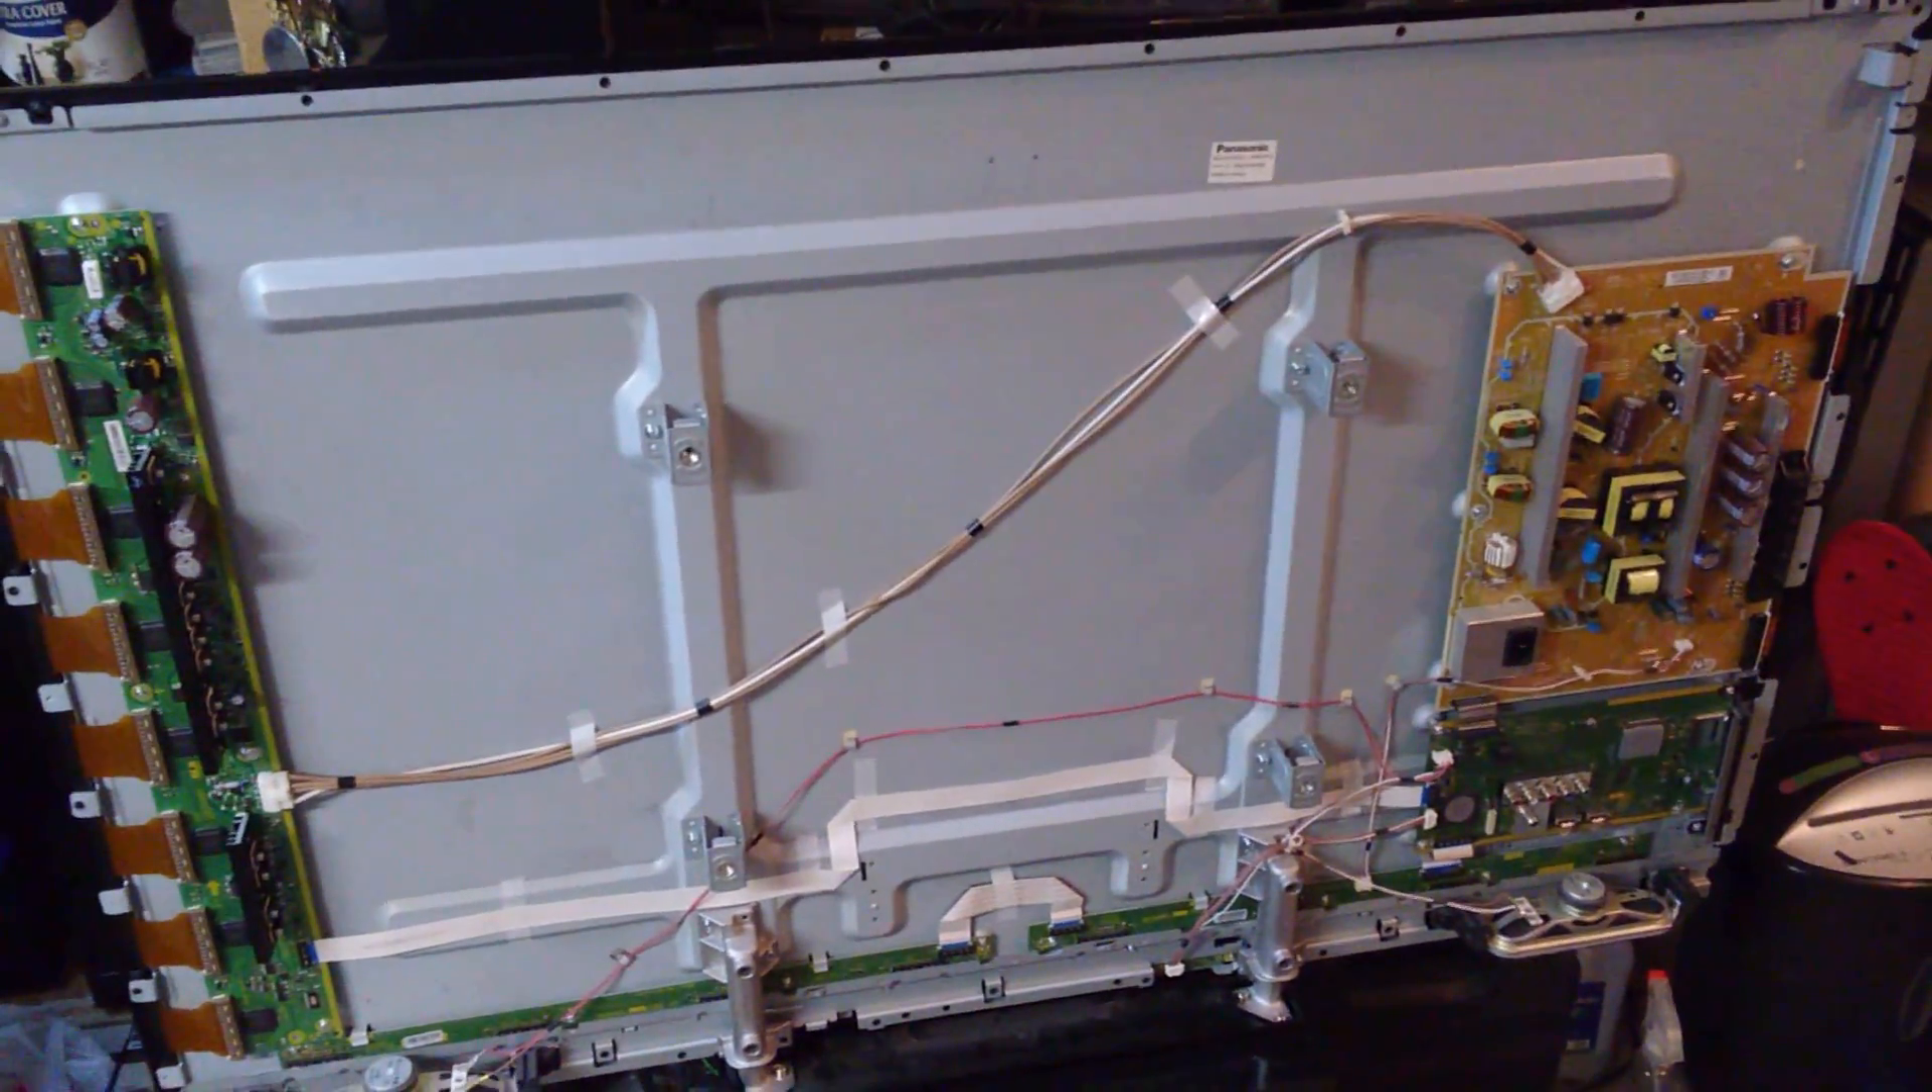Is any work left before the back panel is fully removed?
No.